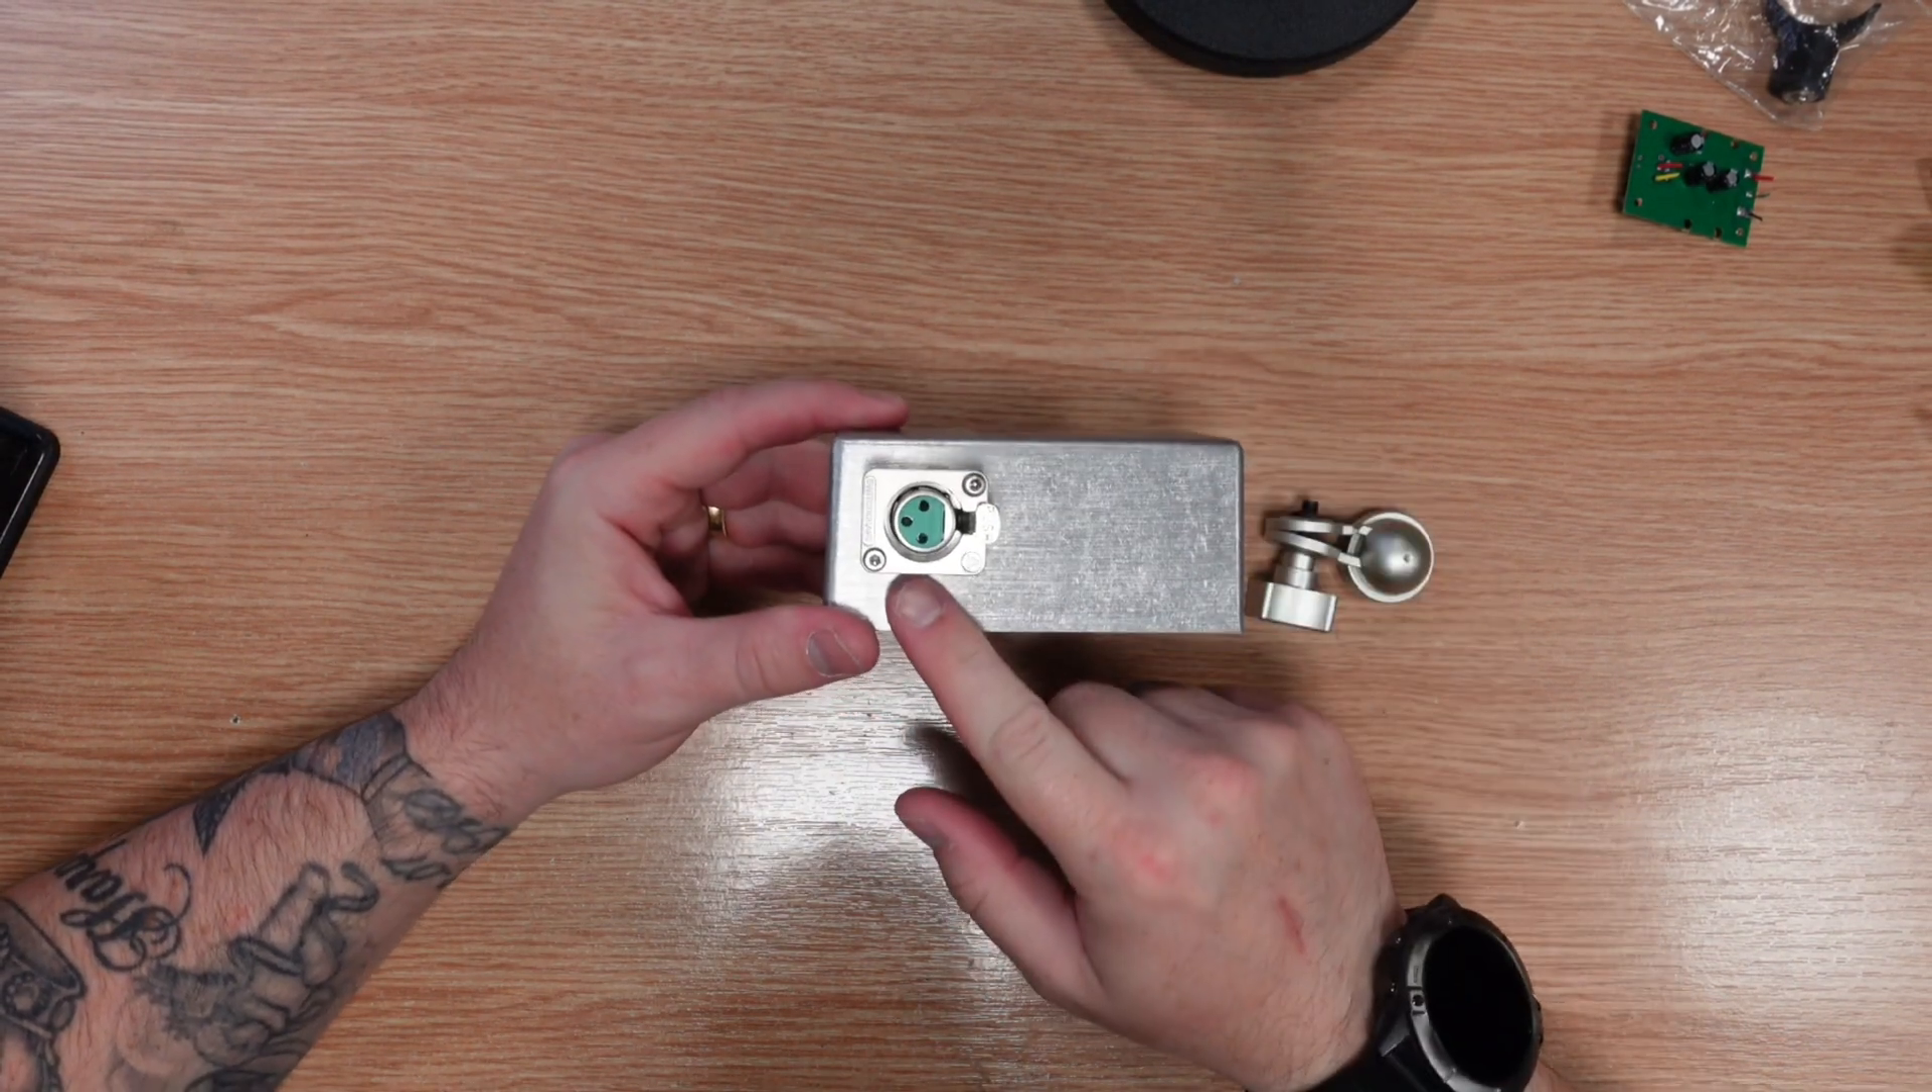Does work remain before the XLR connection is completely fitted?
No.